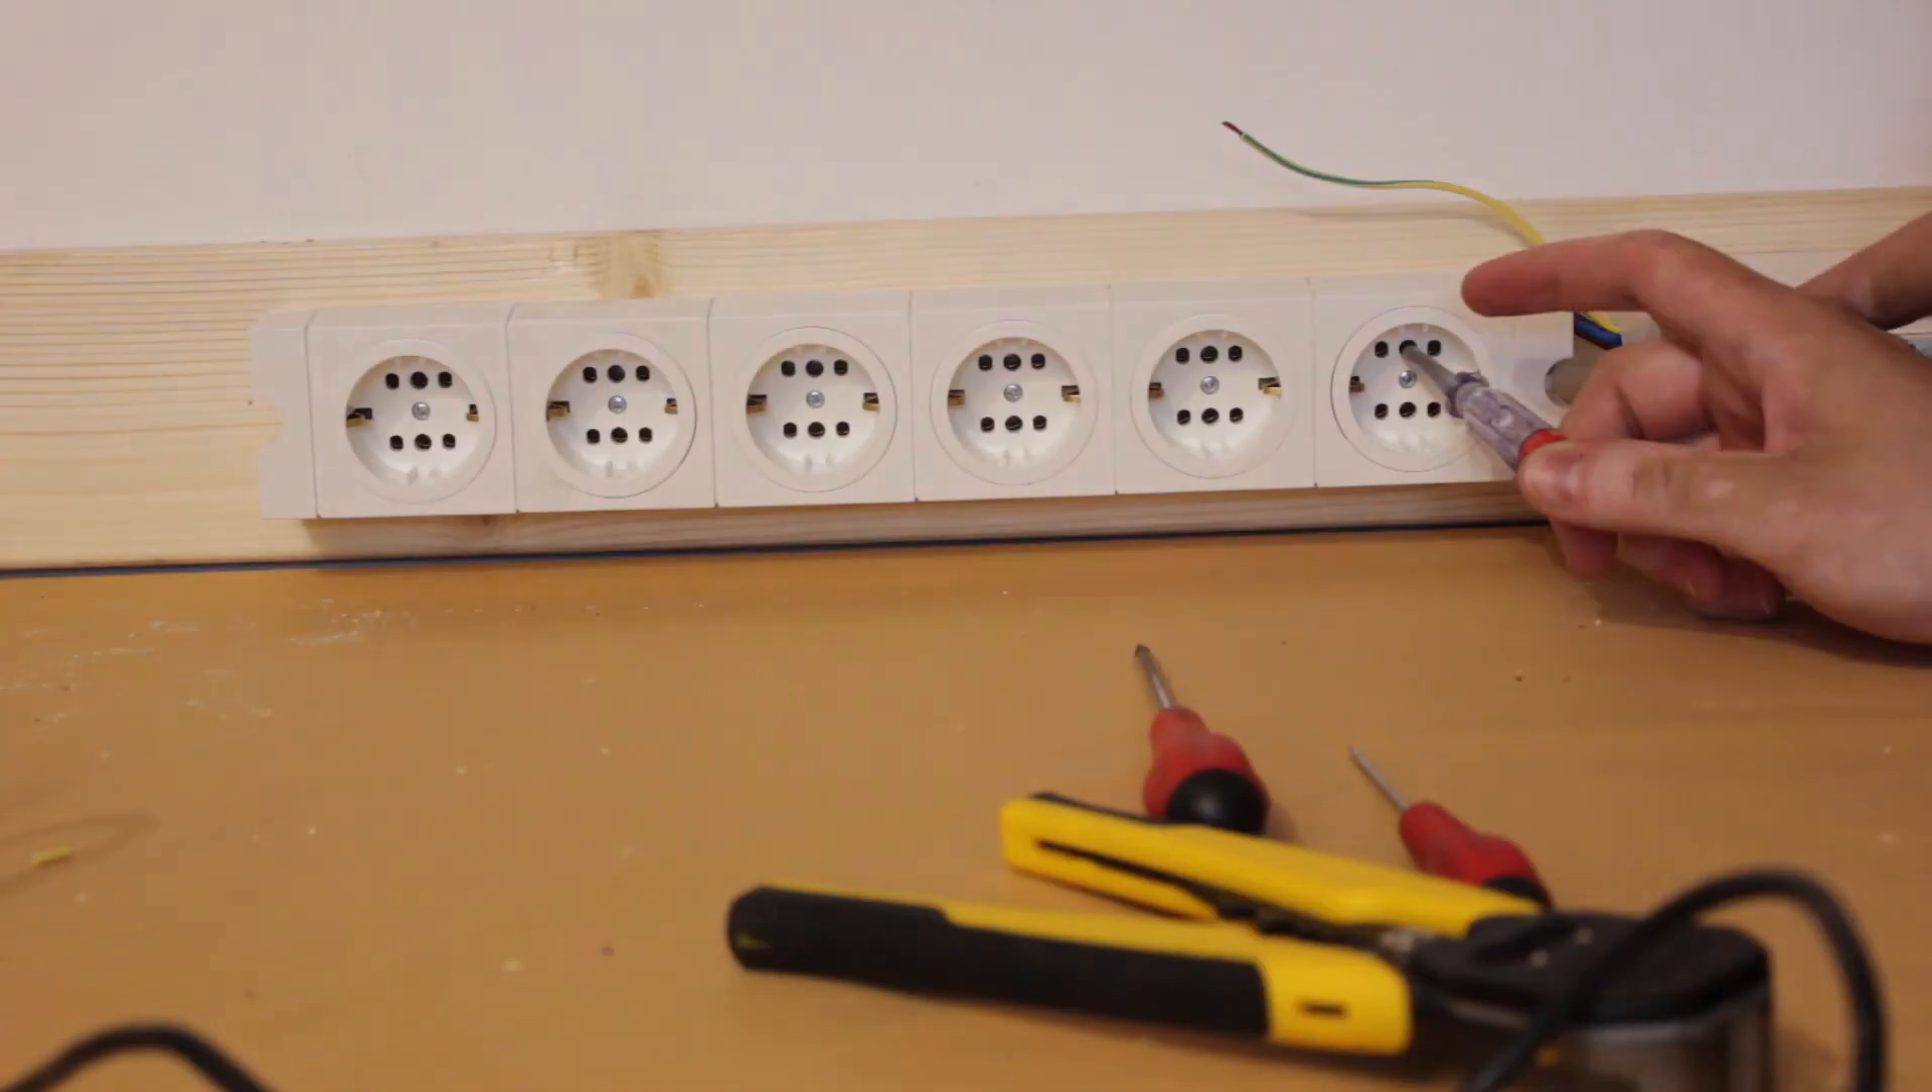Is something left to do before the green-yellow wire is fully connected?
Yes.